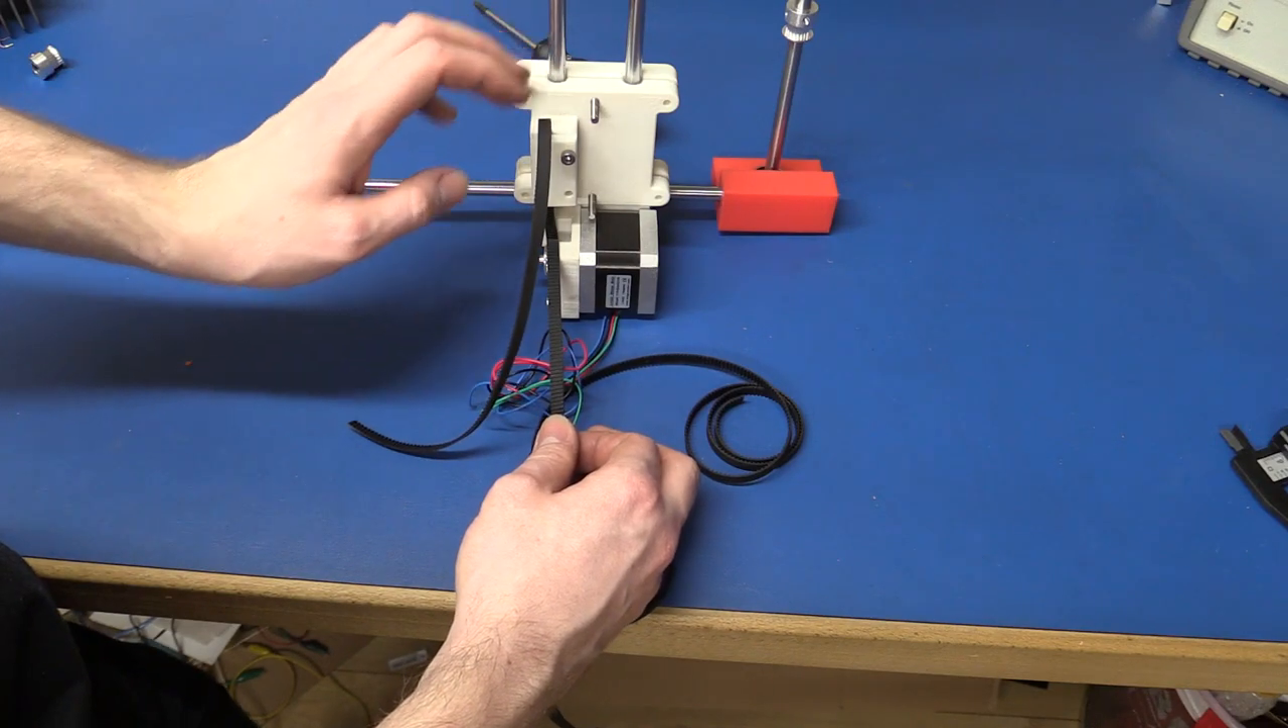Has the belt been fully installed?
No.